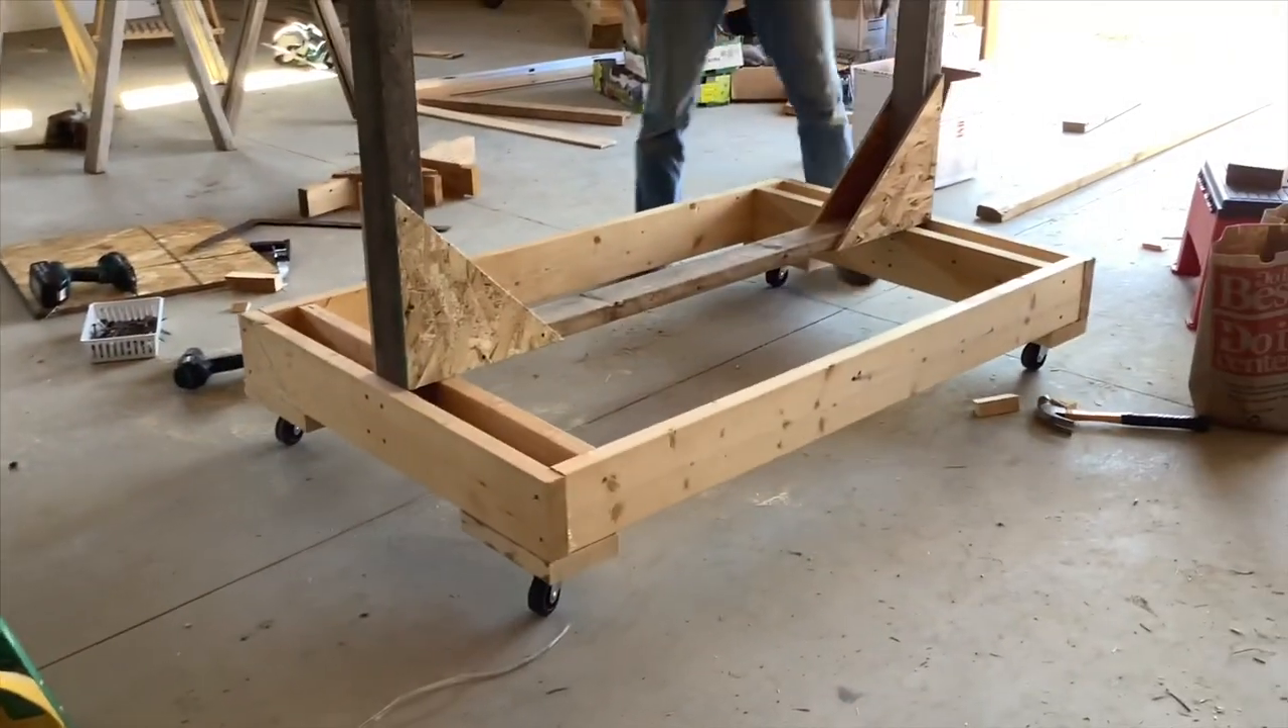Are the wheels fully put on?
Yes.